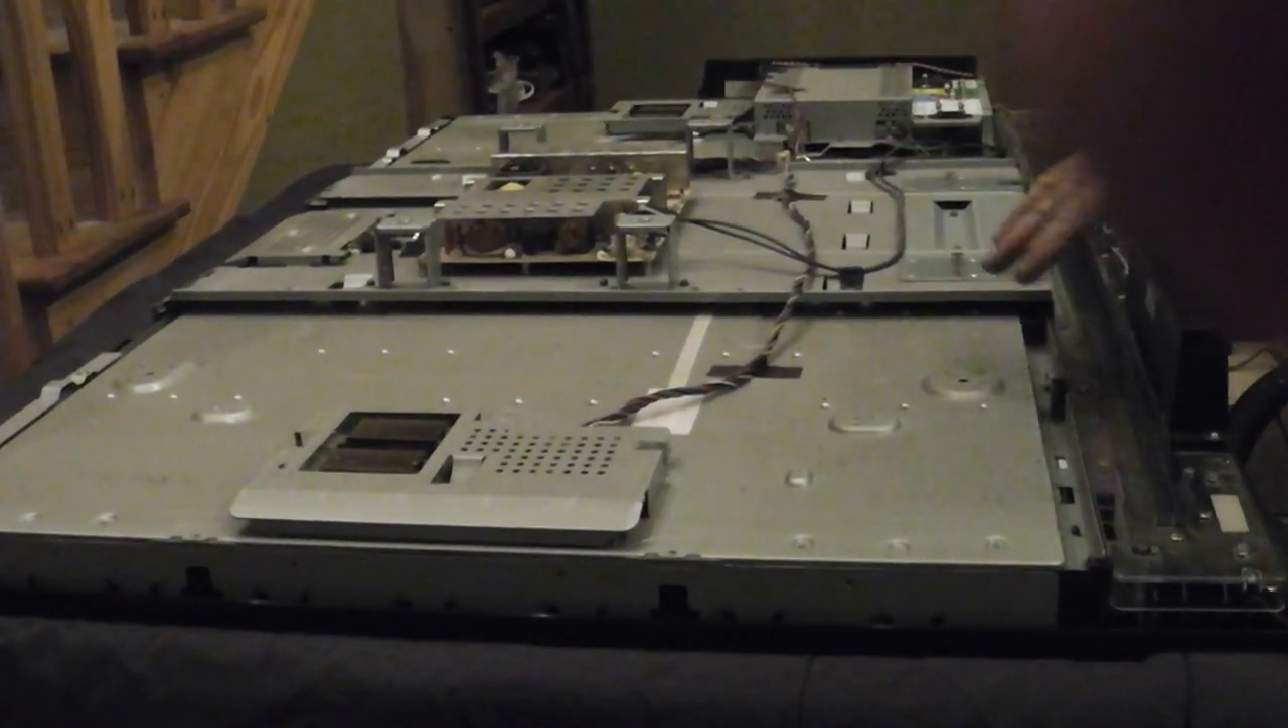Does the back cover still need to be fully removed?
No.